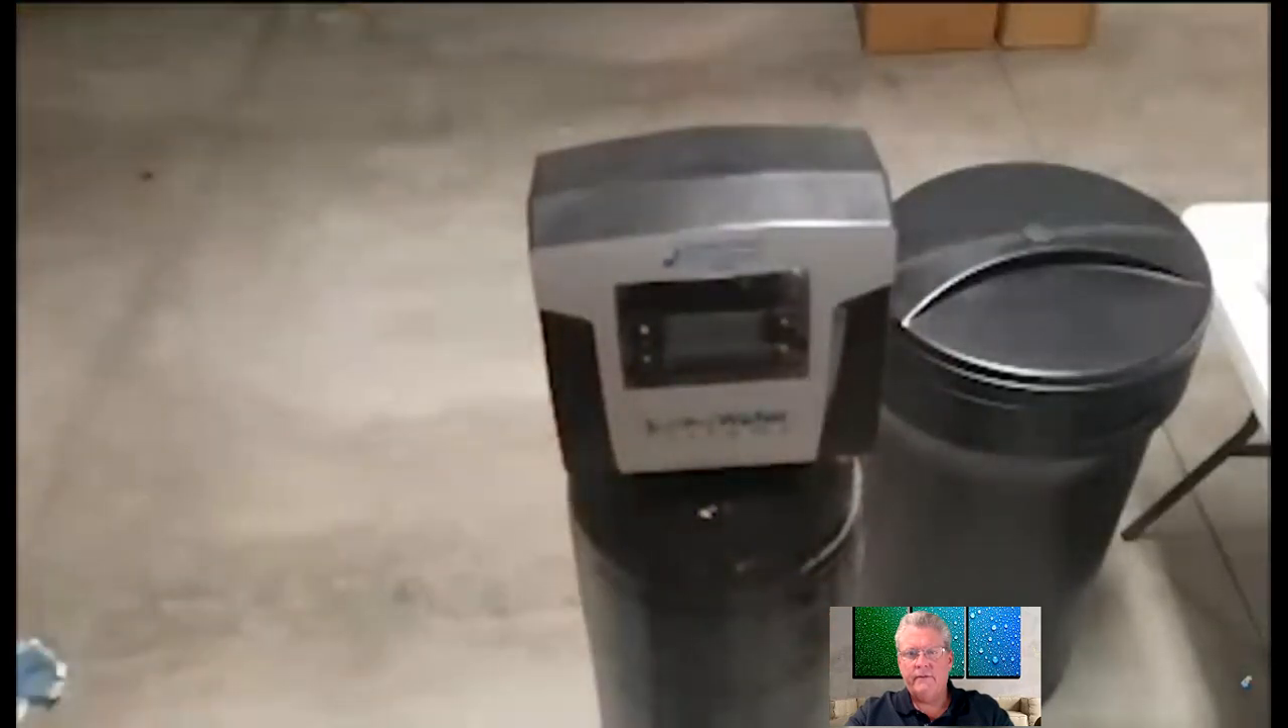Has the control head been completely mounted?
Yes.